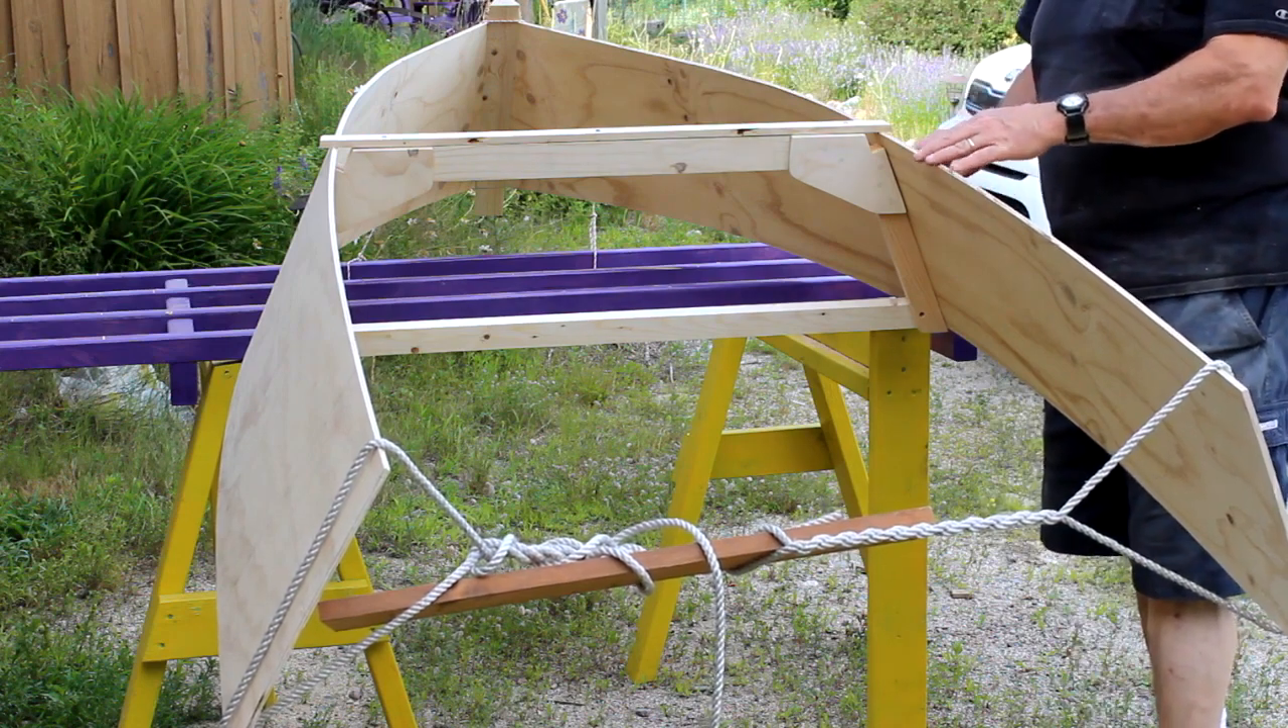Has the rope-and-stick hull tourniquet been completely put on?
Yes.